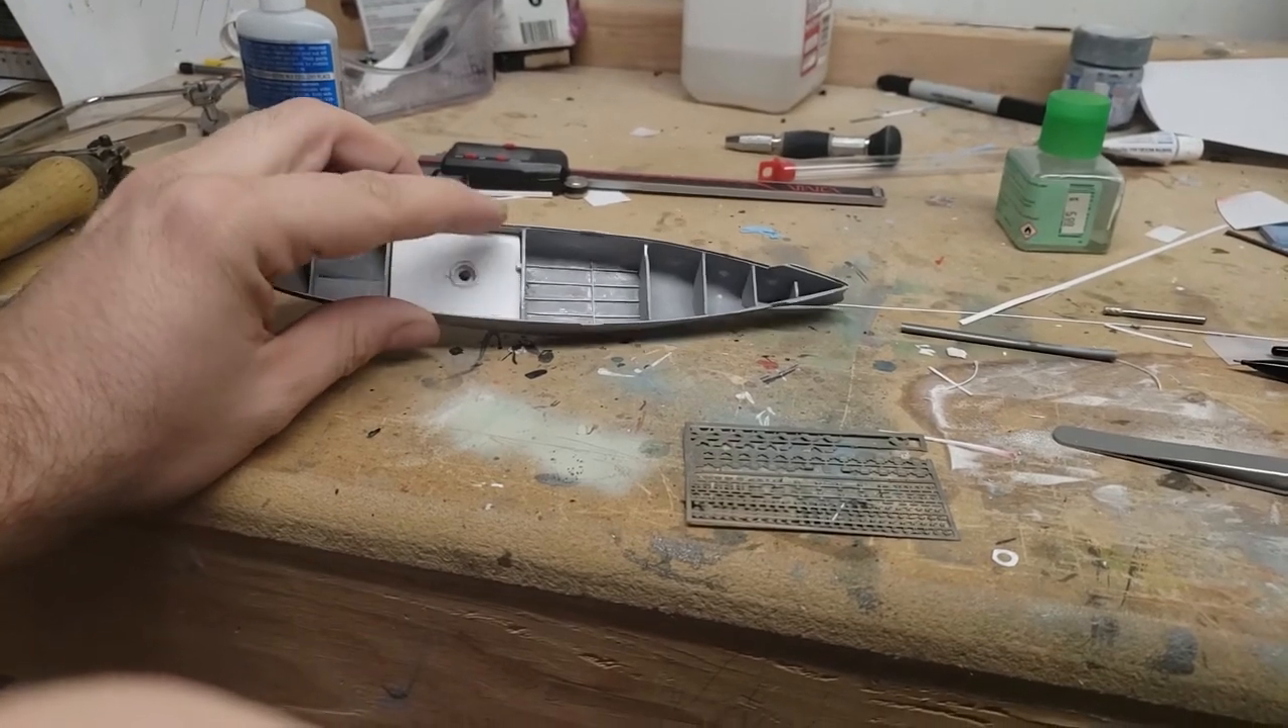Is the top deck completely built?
No.